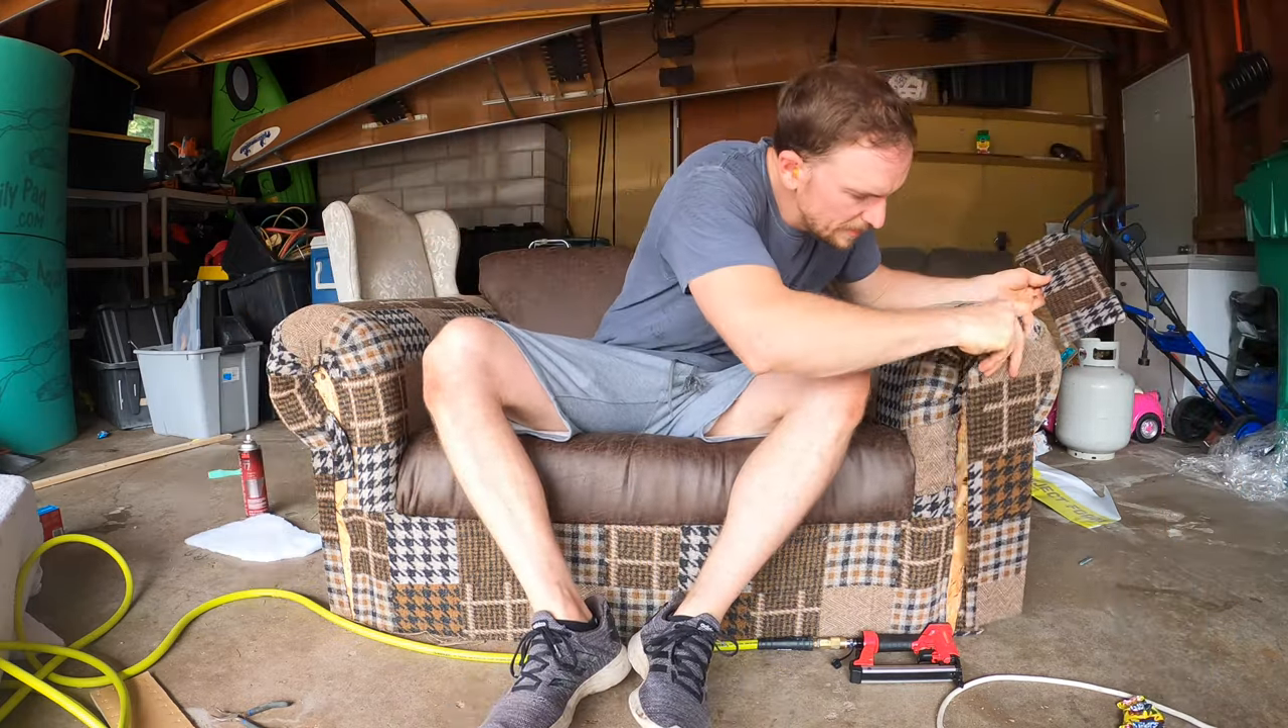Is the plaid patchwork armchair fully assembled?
No.